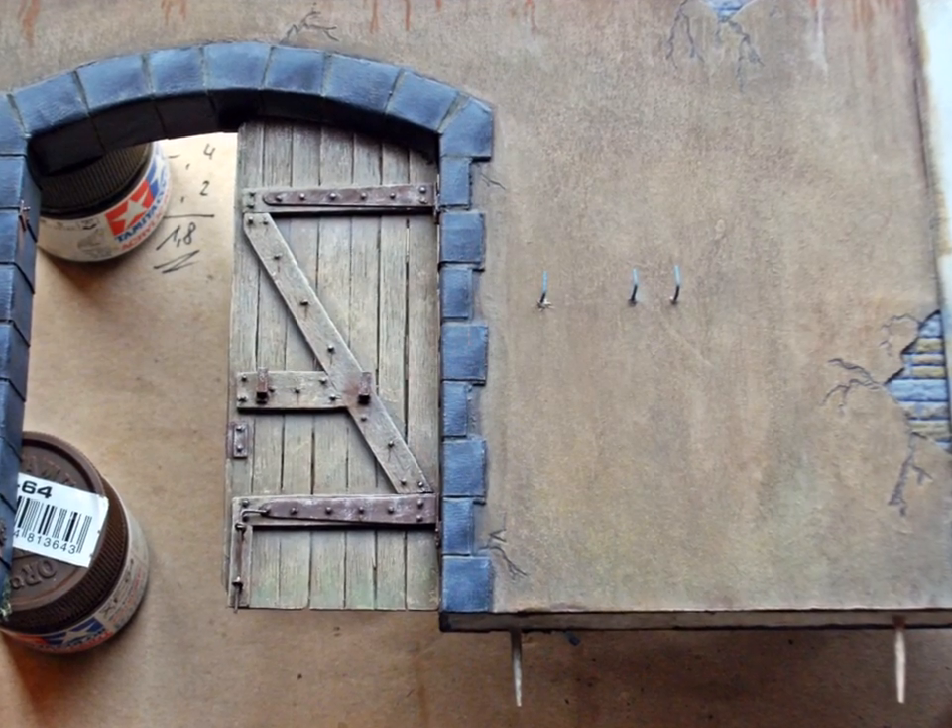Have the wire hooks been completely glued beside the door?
Yes.